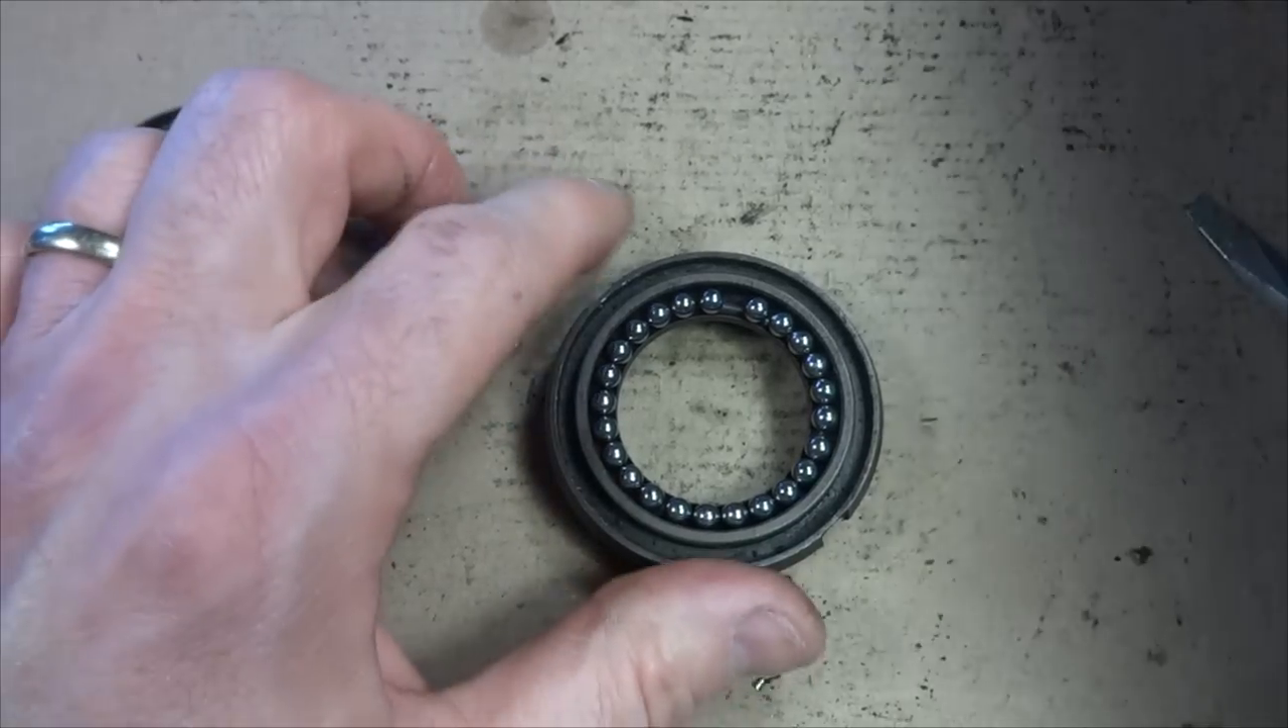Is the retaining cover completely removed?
Yes.